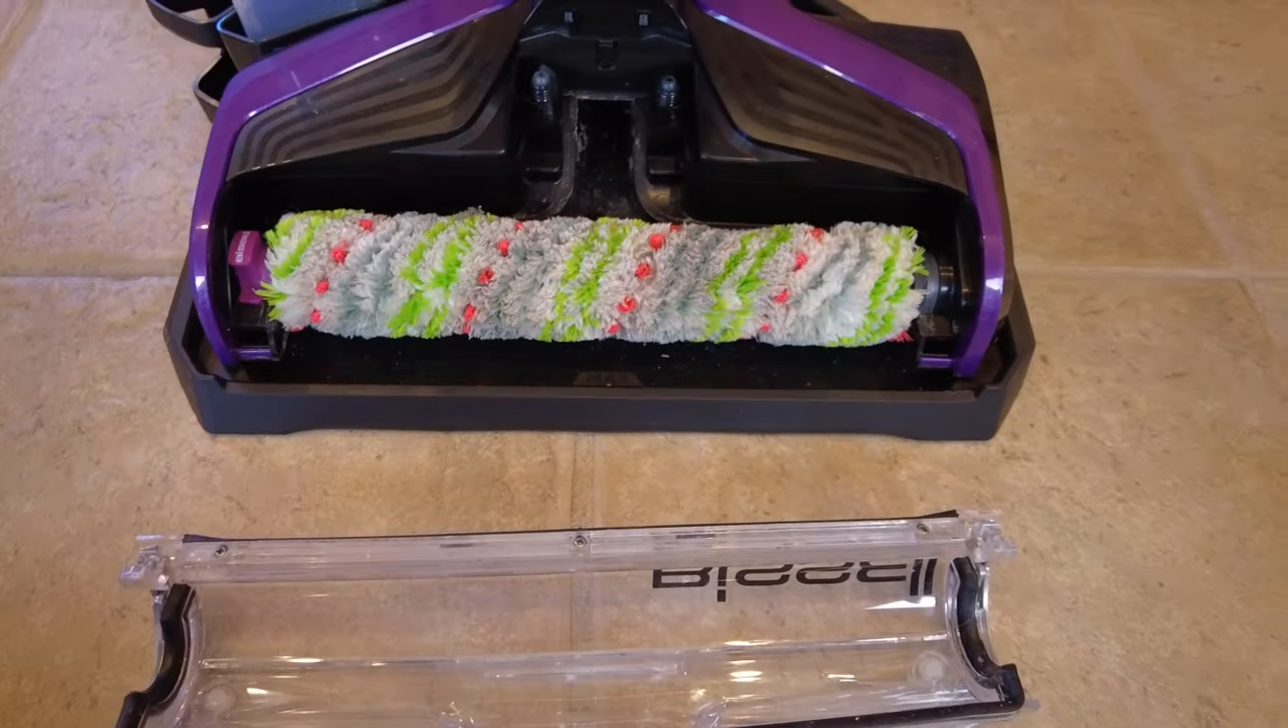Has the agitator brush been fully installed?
Yes.